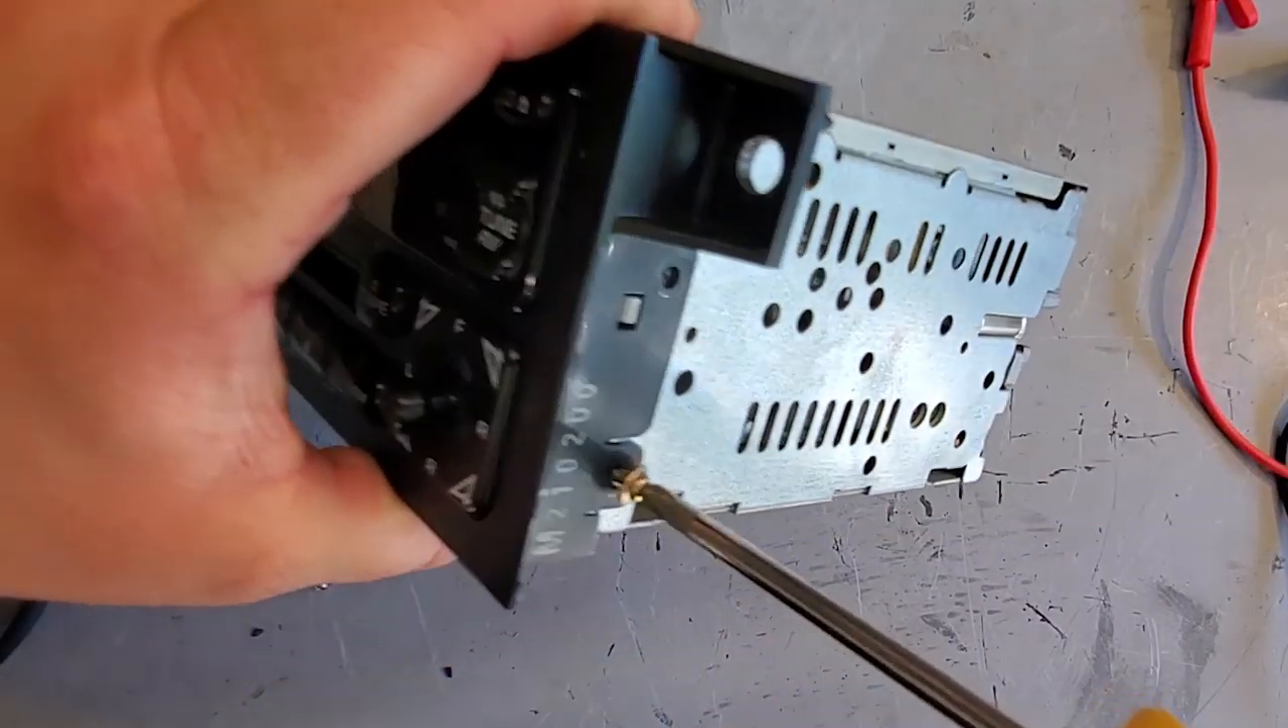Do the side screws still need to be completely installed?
Yes.